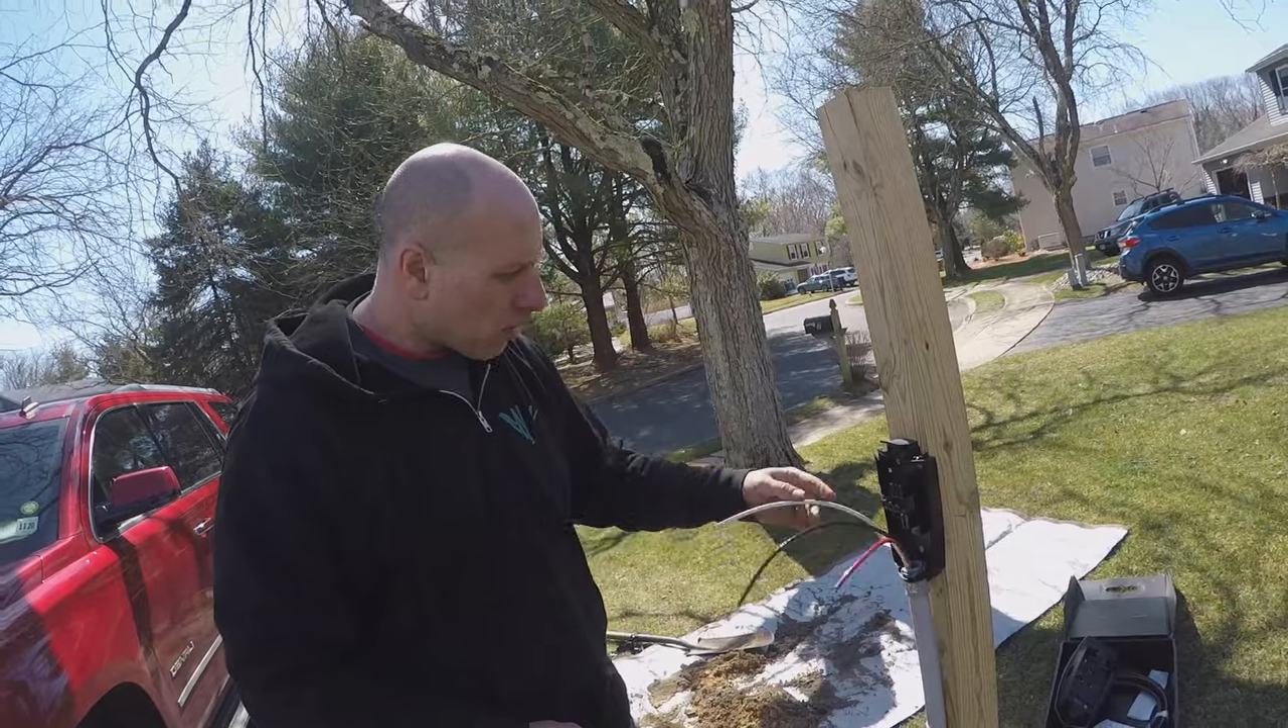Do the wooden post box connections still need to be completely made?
Yes.